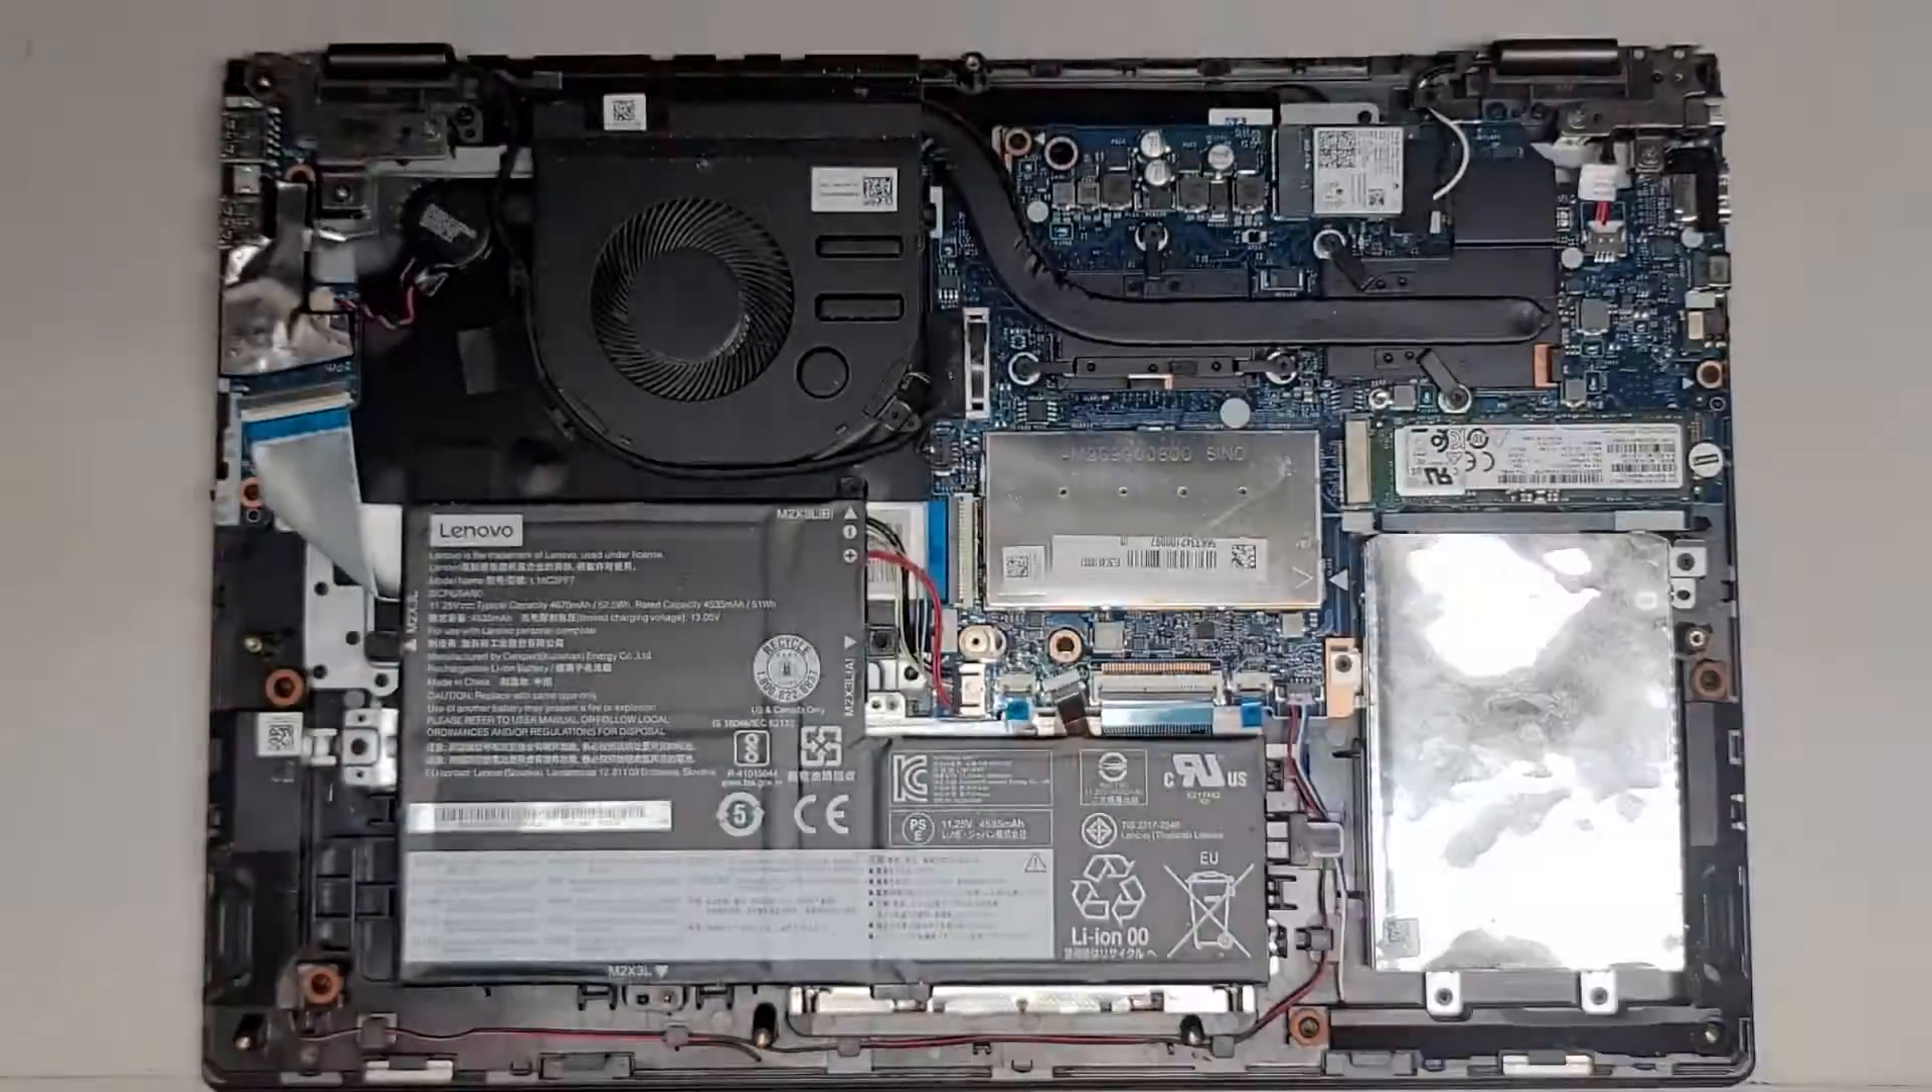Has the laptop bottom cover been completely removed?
Yes.